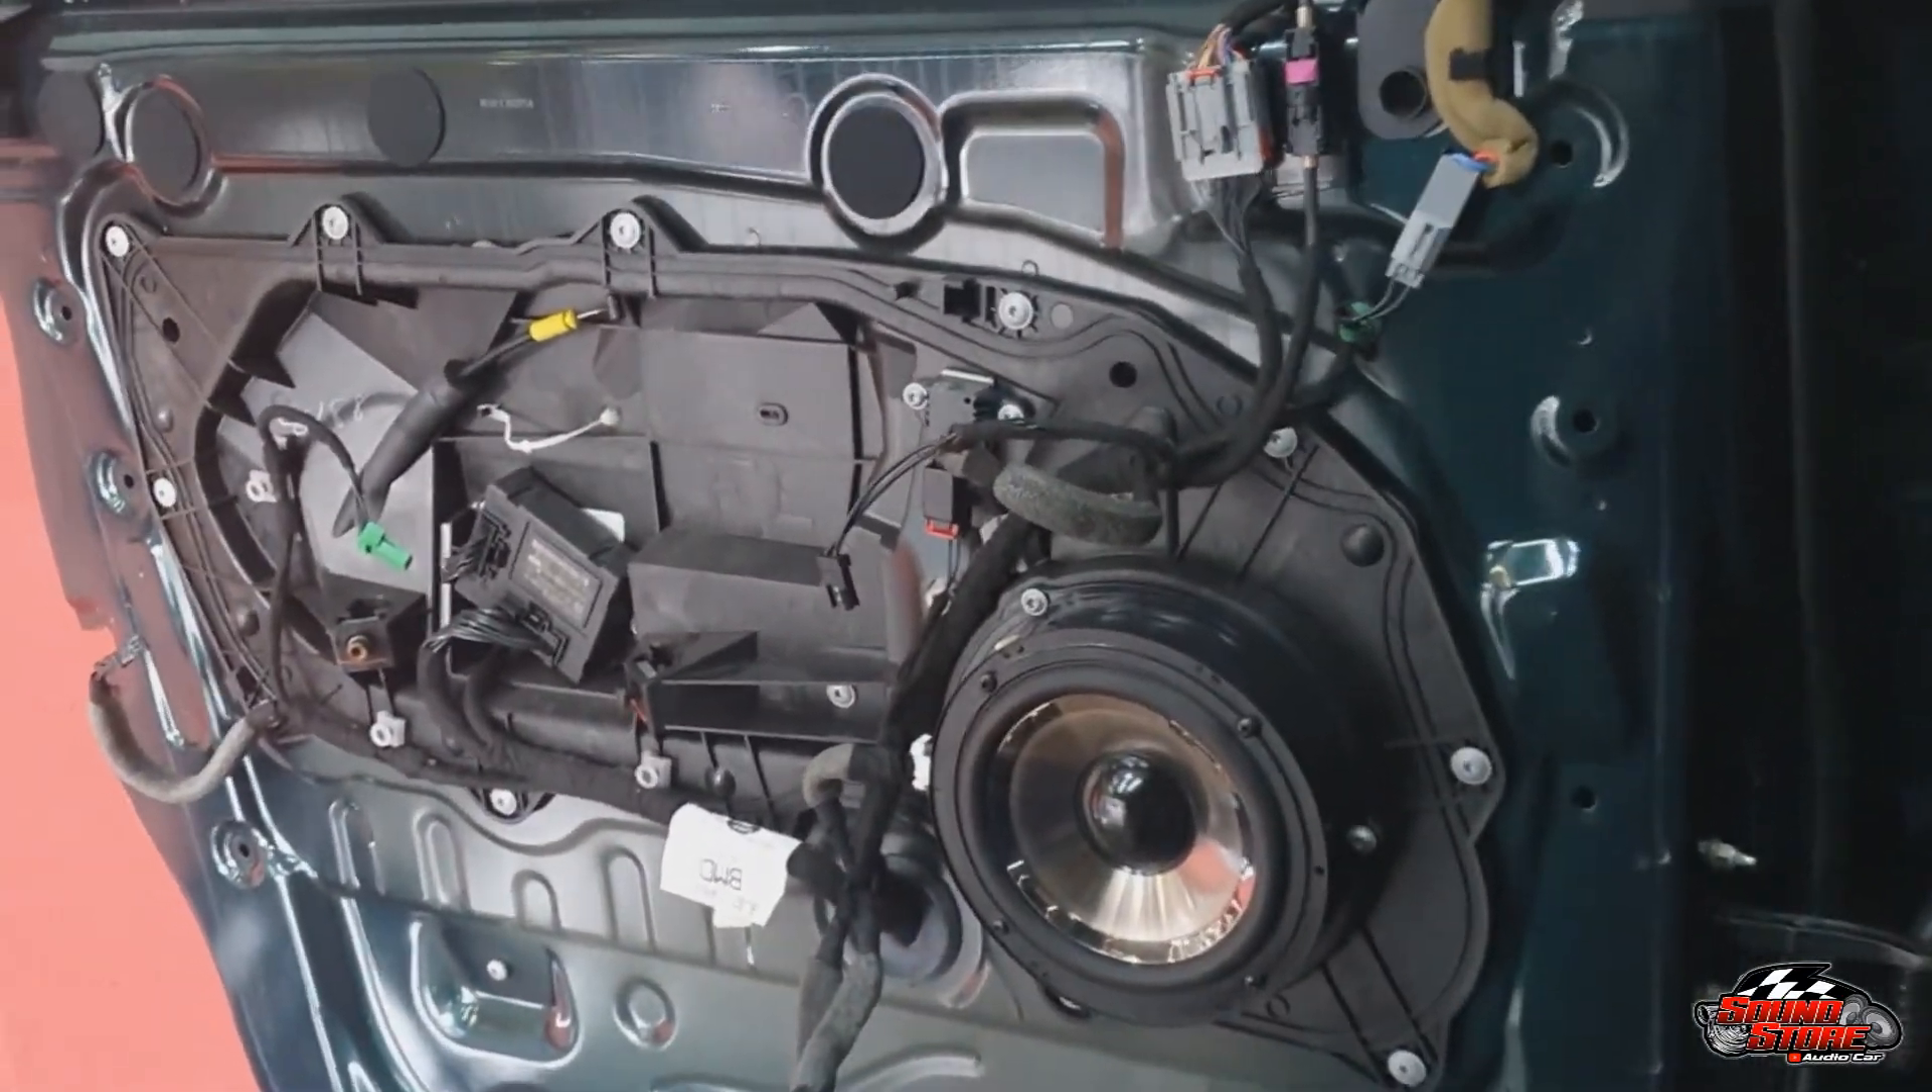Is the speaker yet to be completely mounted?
No.